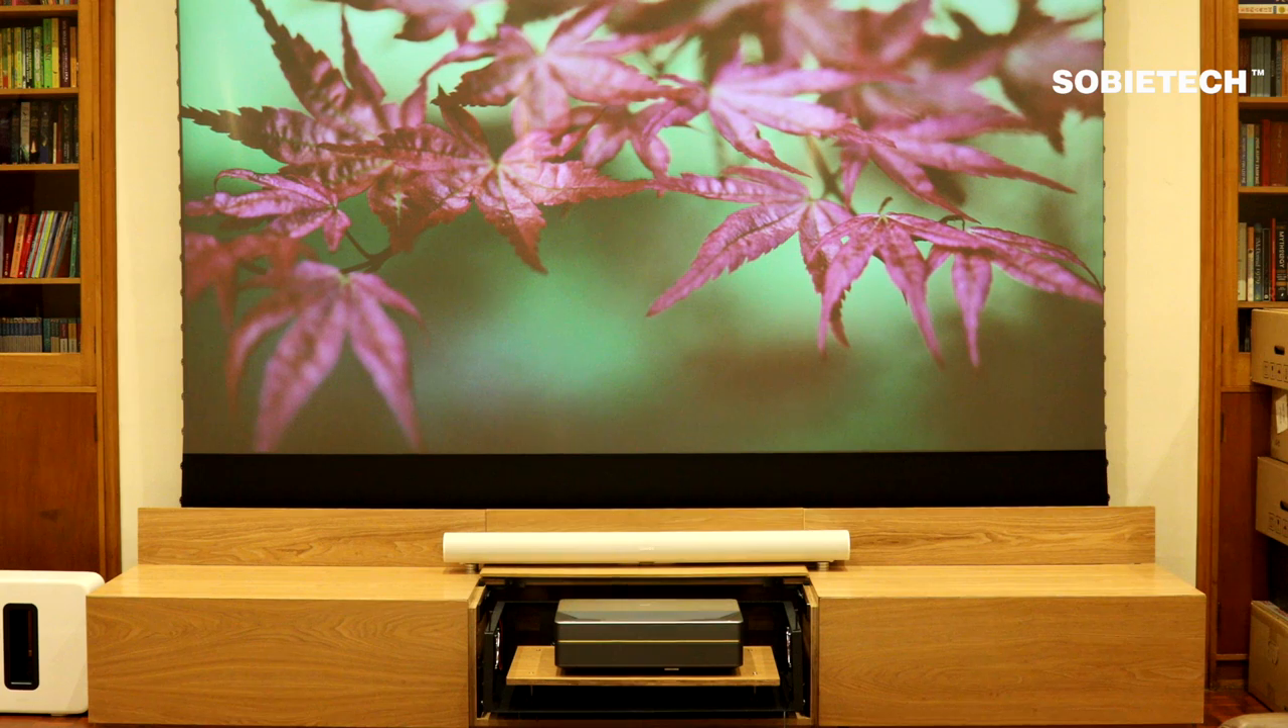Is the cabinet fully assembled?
Yes.